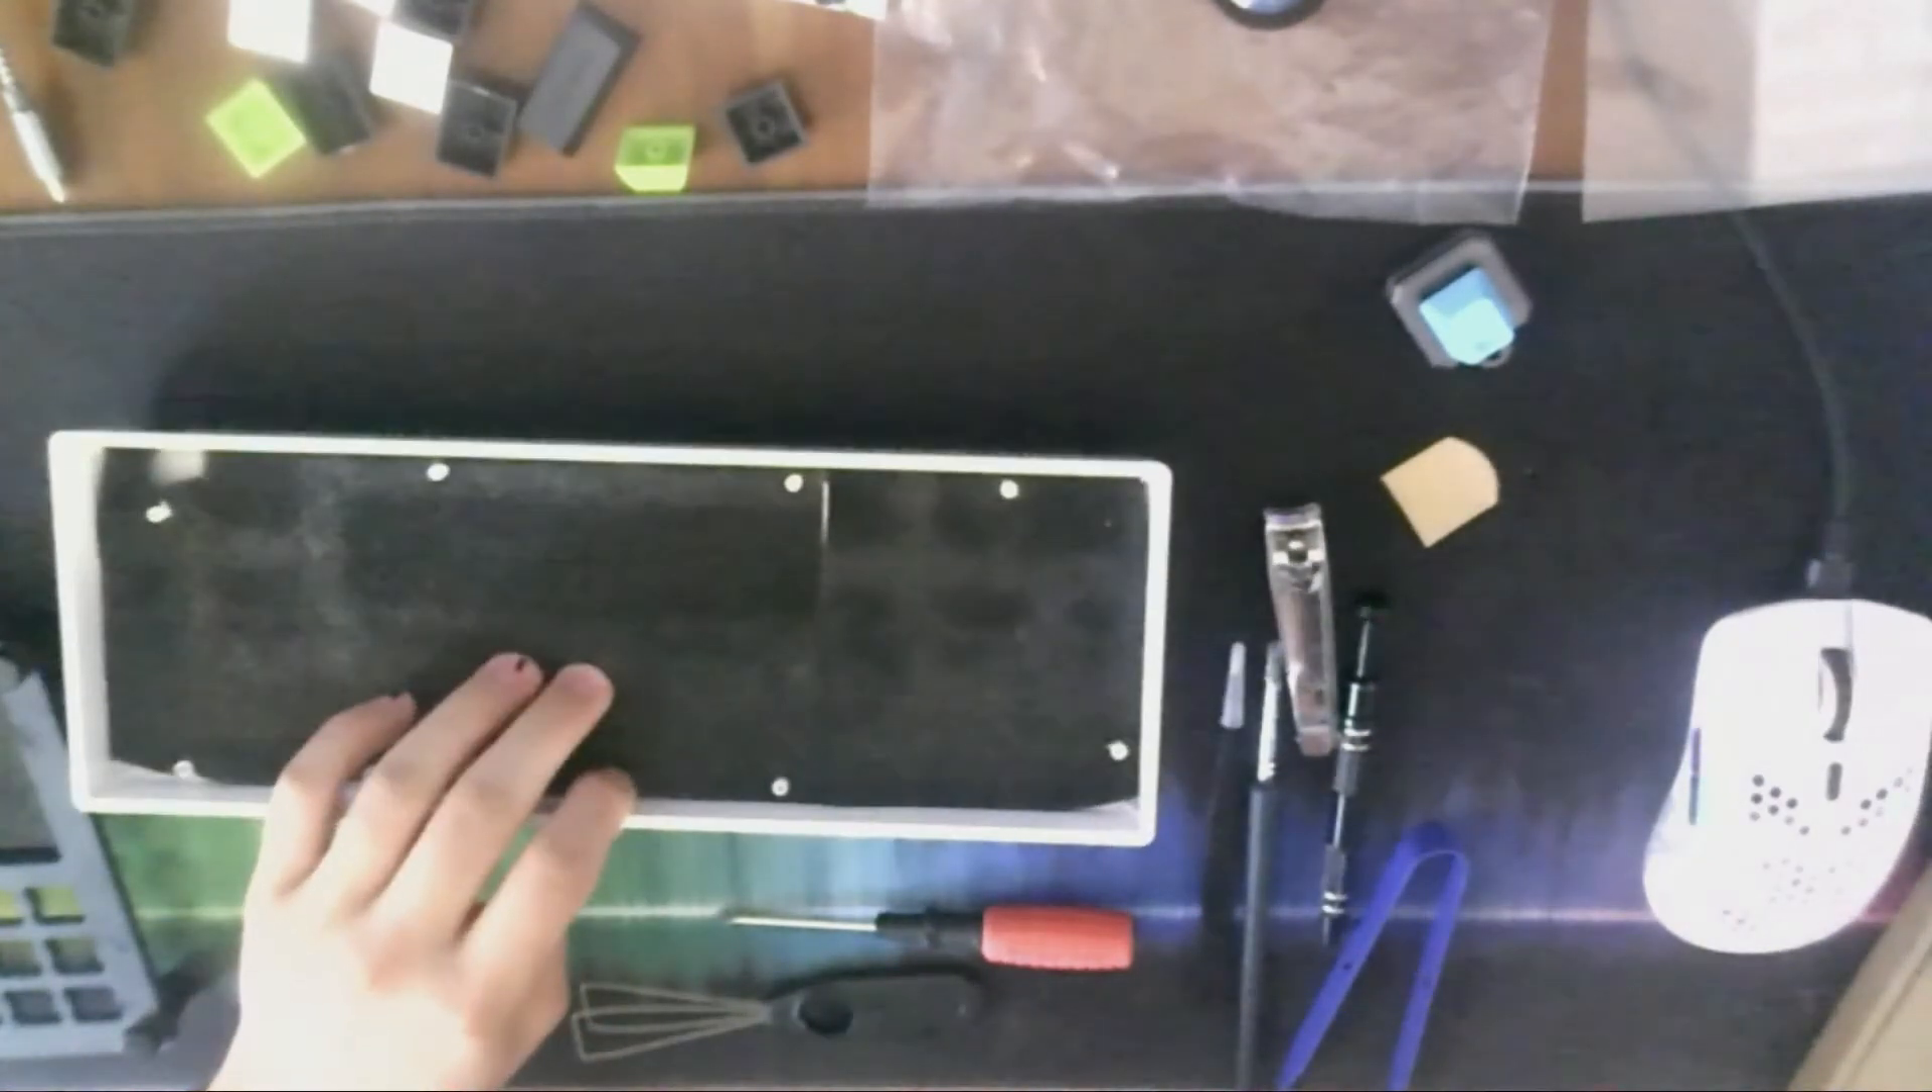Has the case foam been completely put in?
Yes.